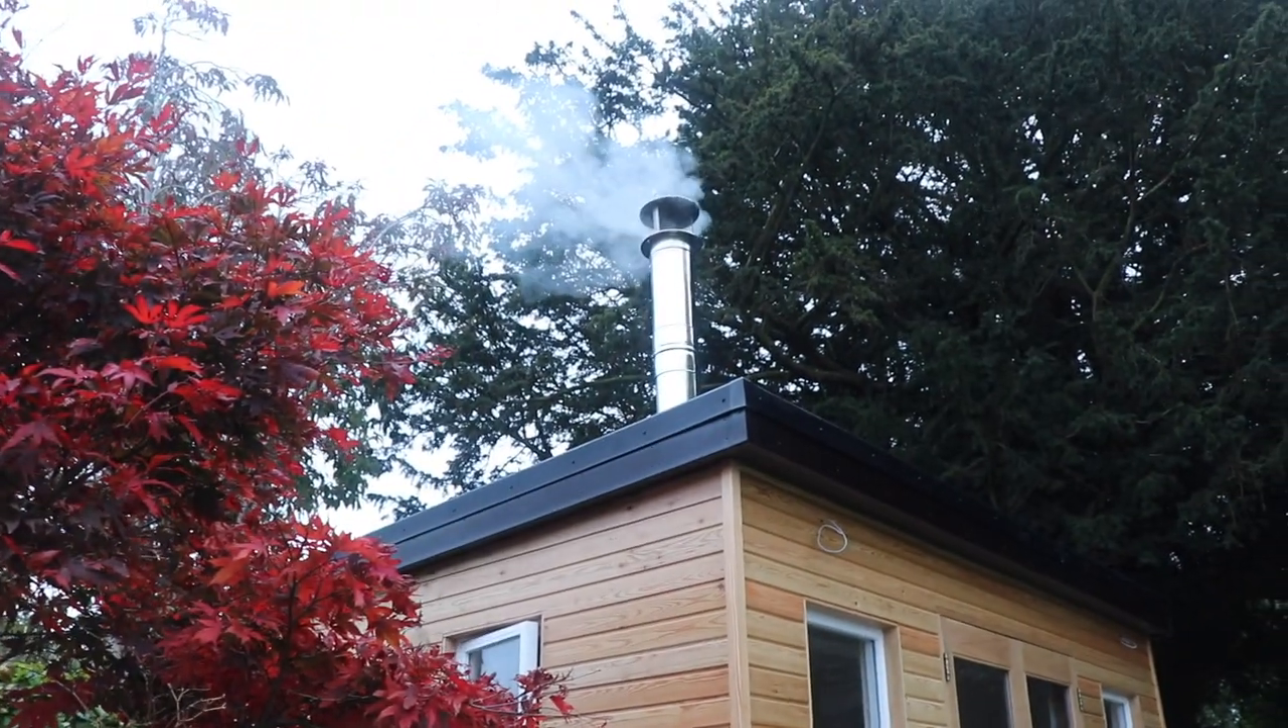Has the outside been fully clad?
Yes.